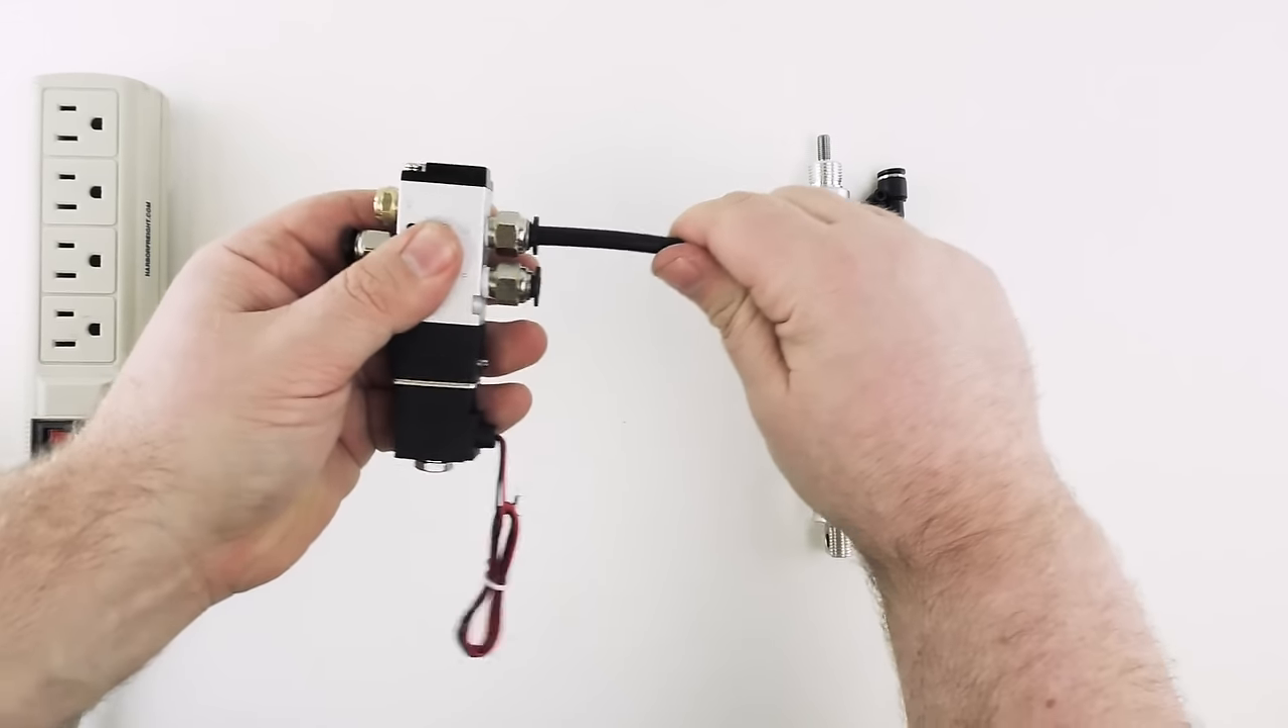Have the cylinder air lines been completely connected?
No.